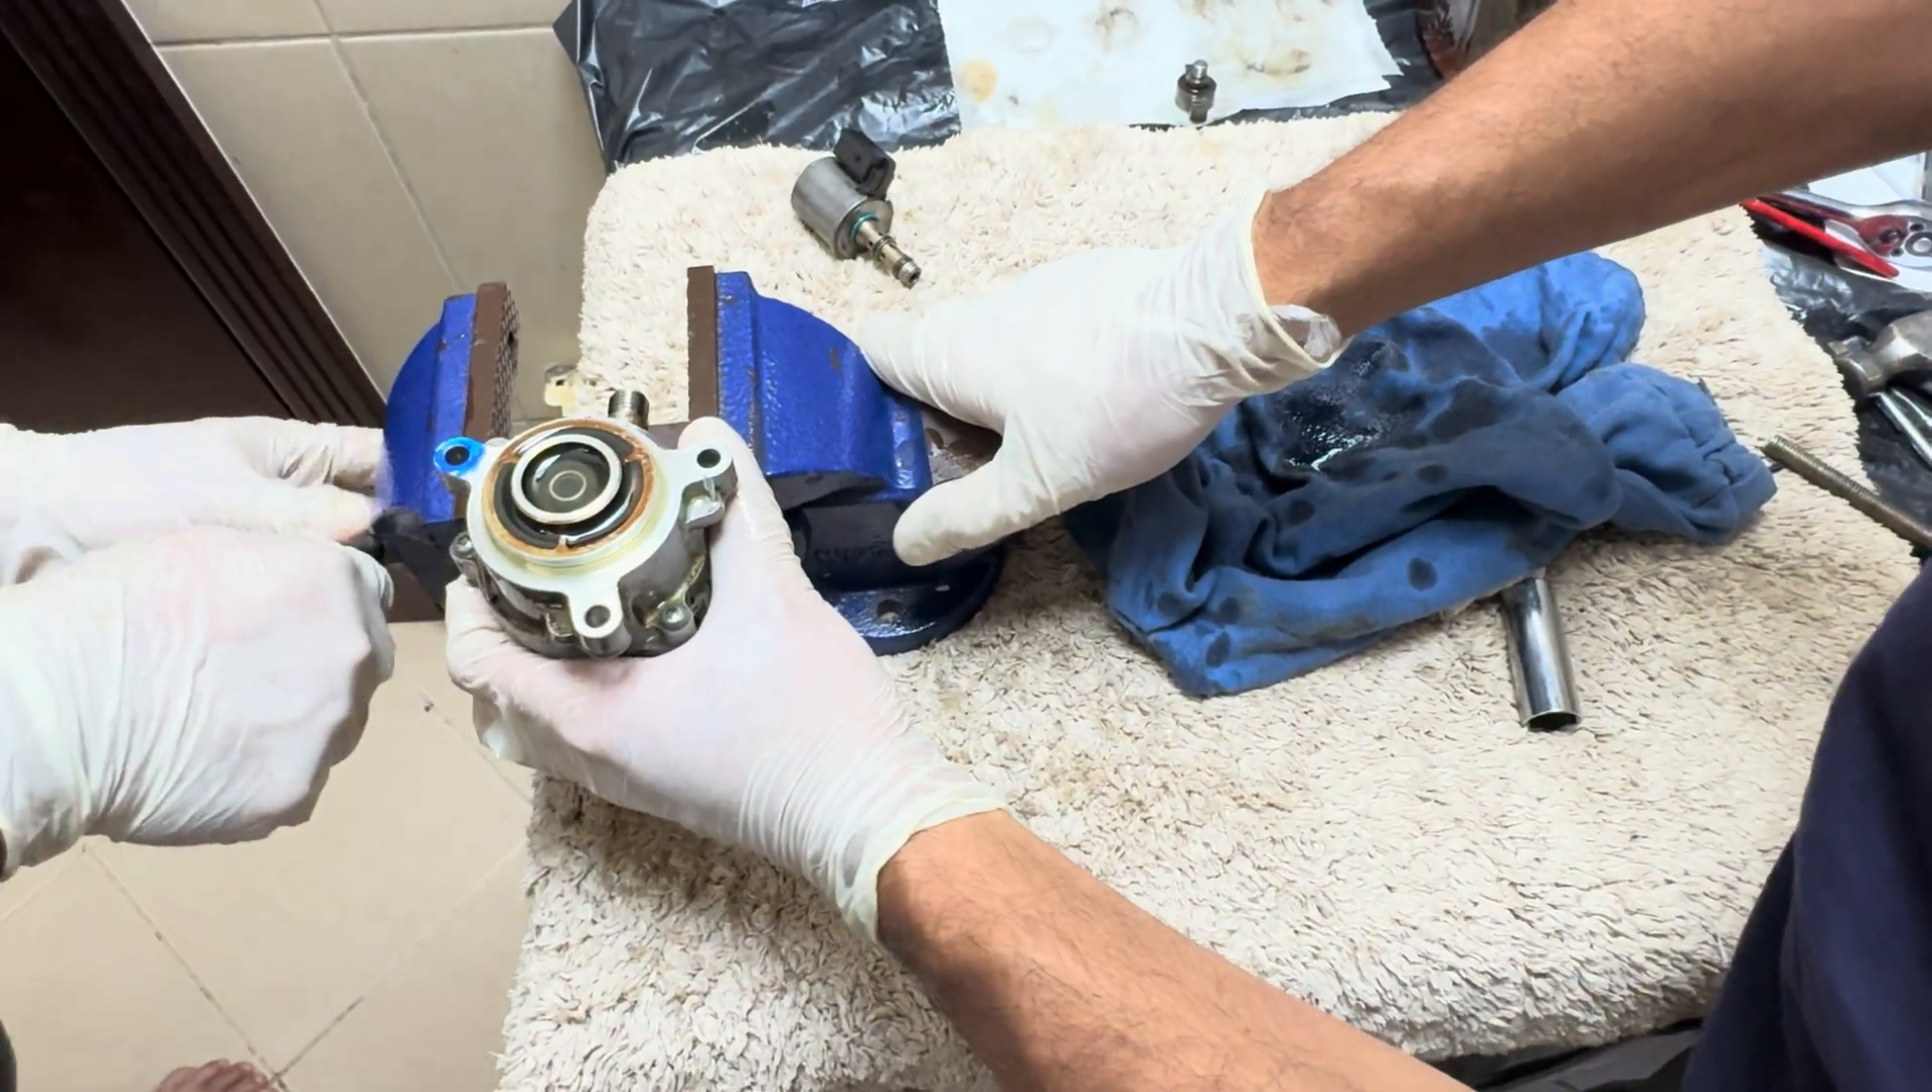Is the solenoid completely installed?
No.